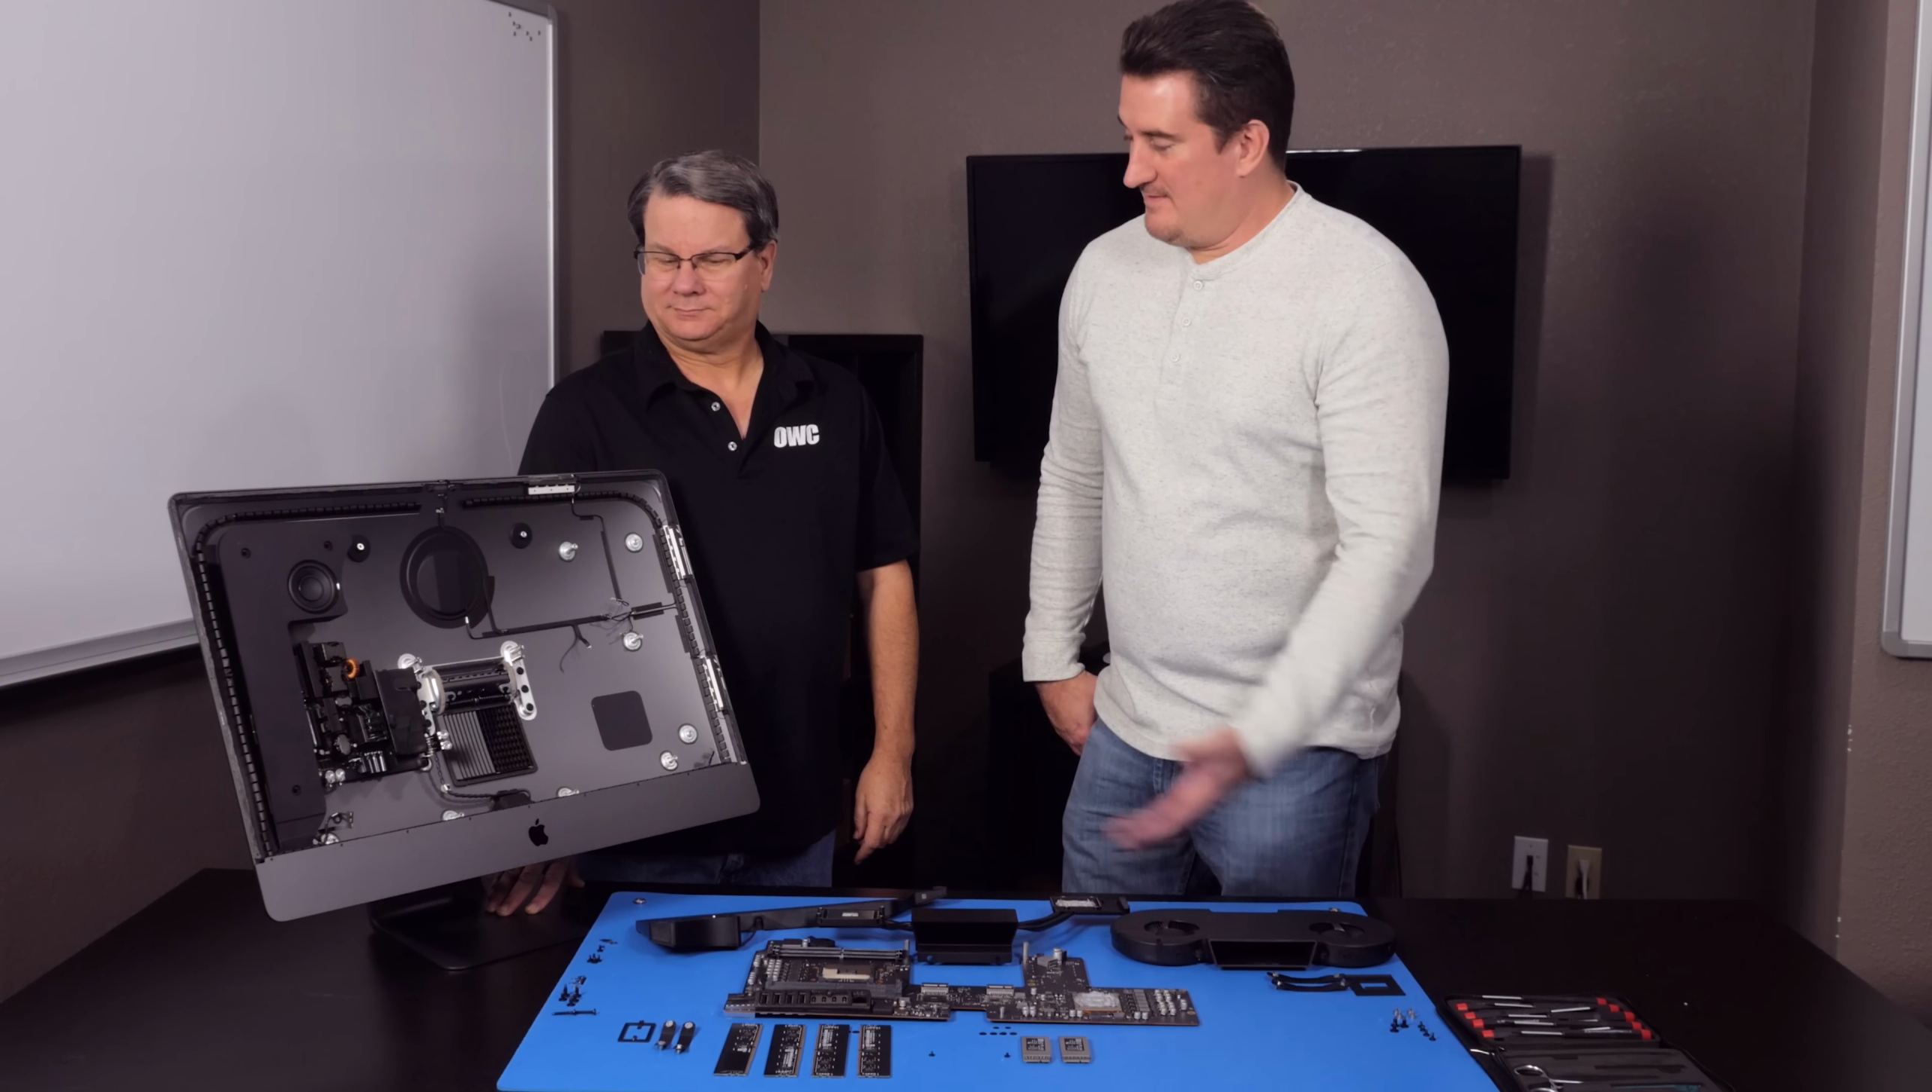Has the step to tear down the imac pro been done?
Yes.